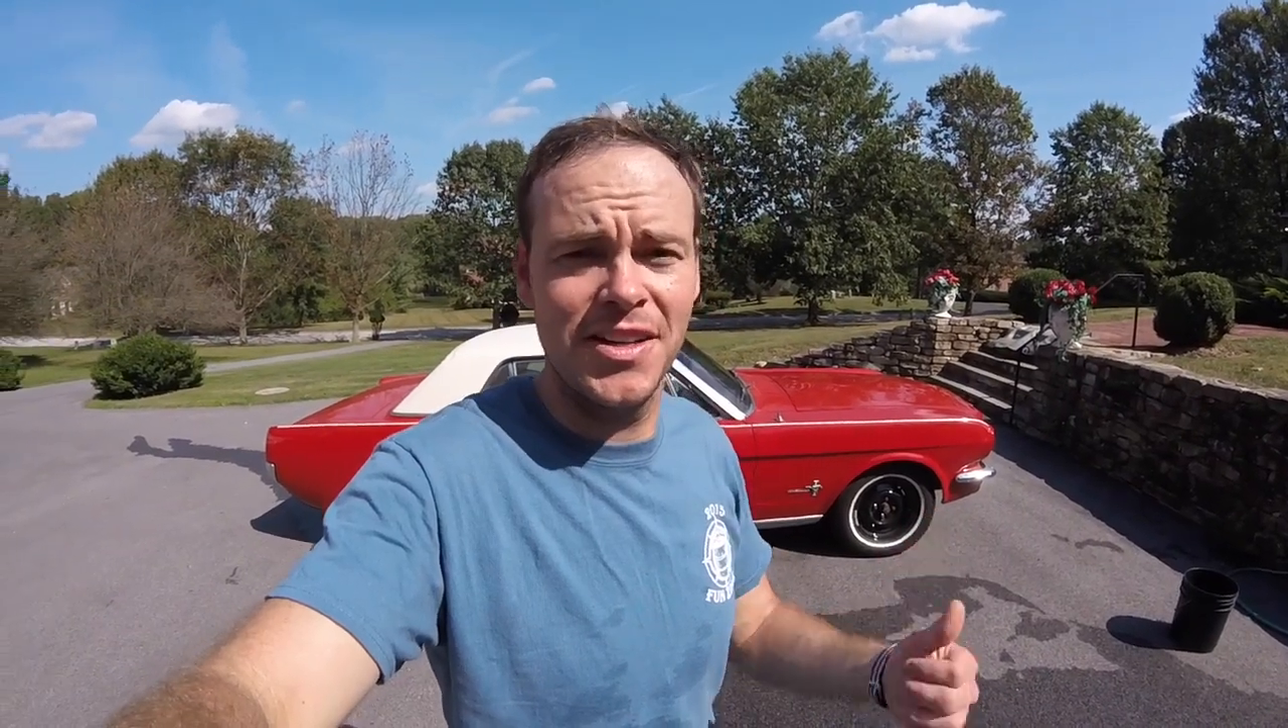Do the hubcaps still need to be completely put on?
Yes.